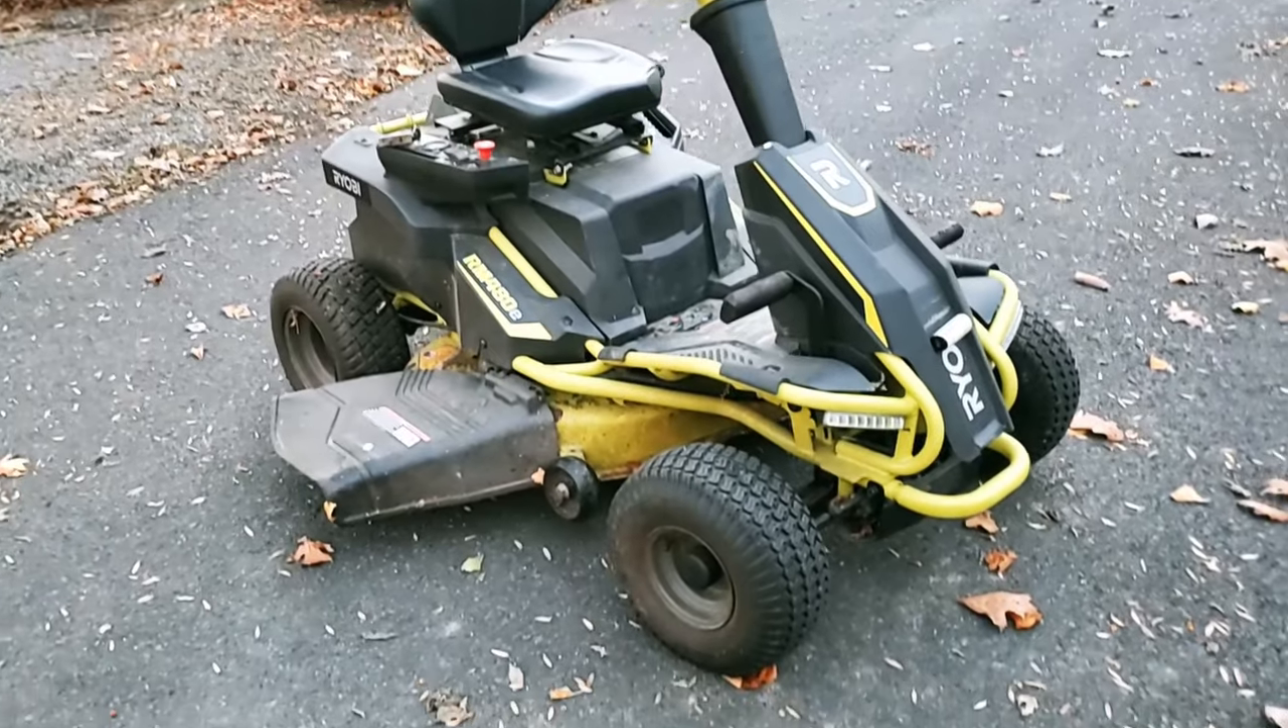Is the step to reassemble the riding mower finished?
Yes.